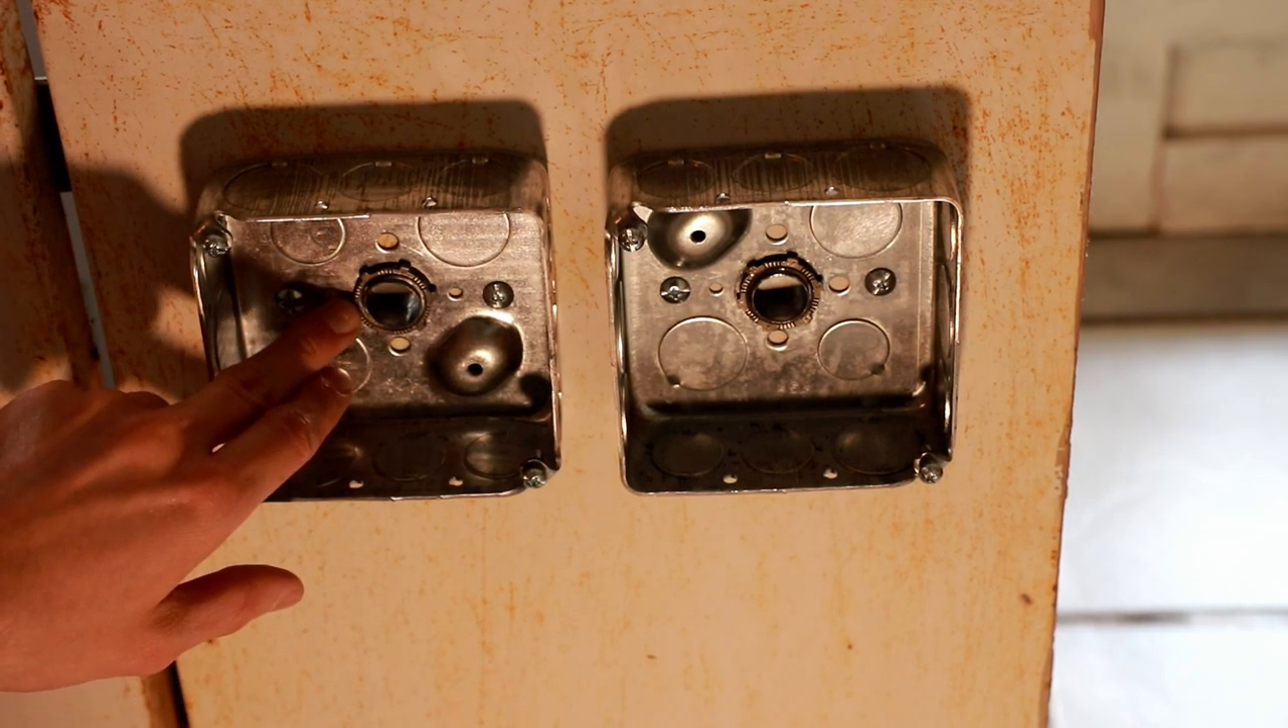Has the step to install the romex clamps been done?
Yes.